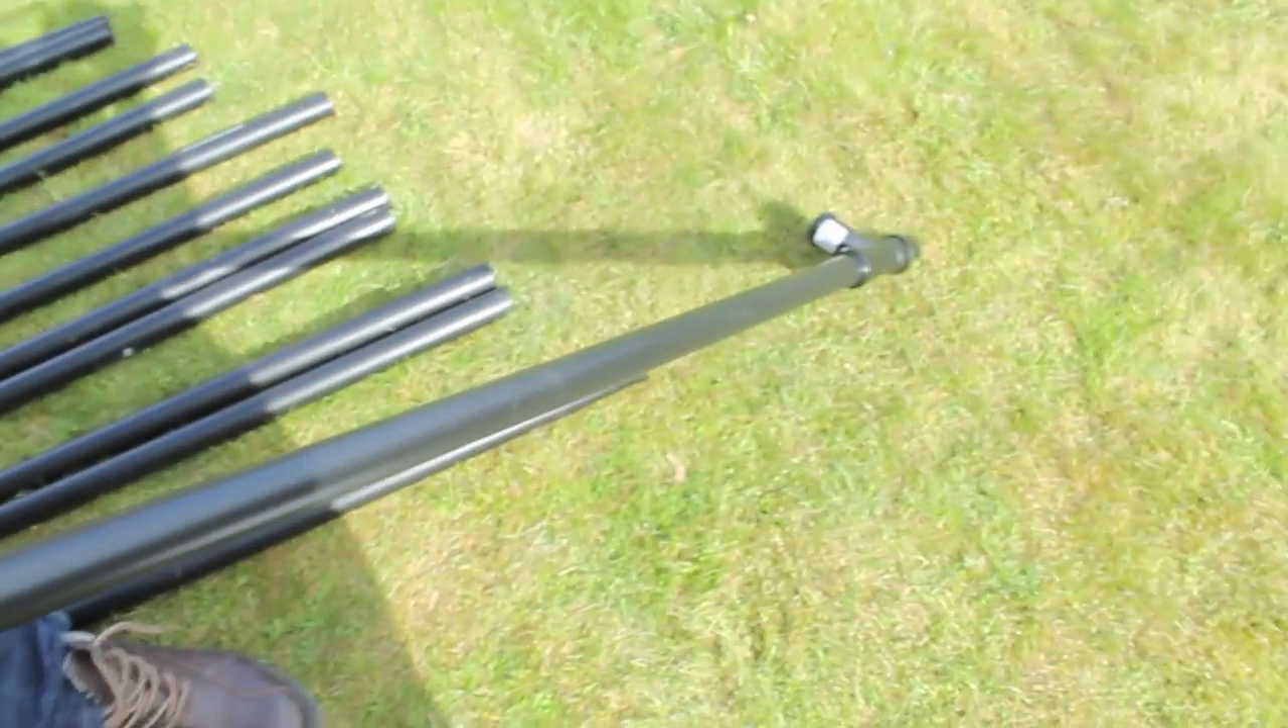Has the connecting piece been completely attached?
Yes.